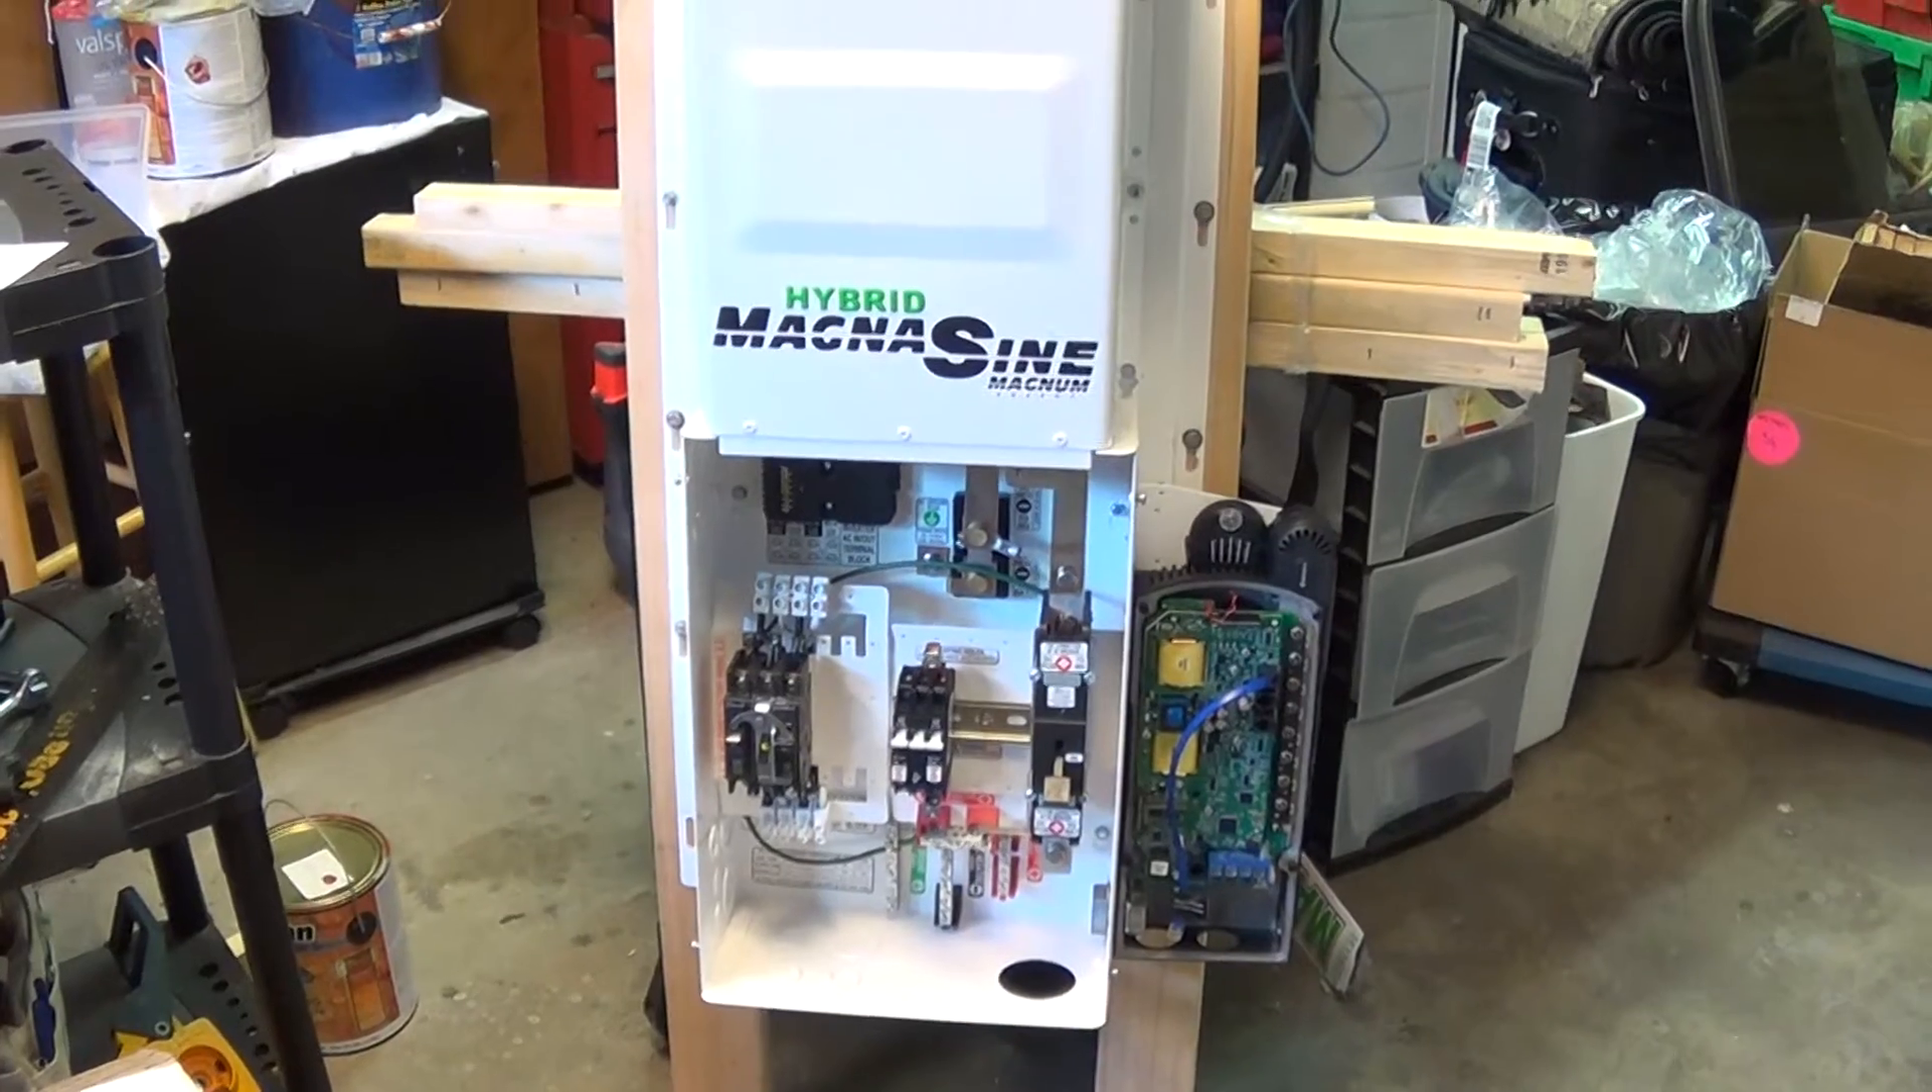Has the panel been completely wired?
No.